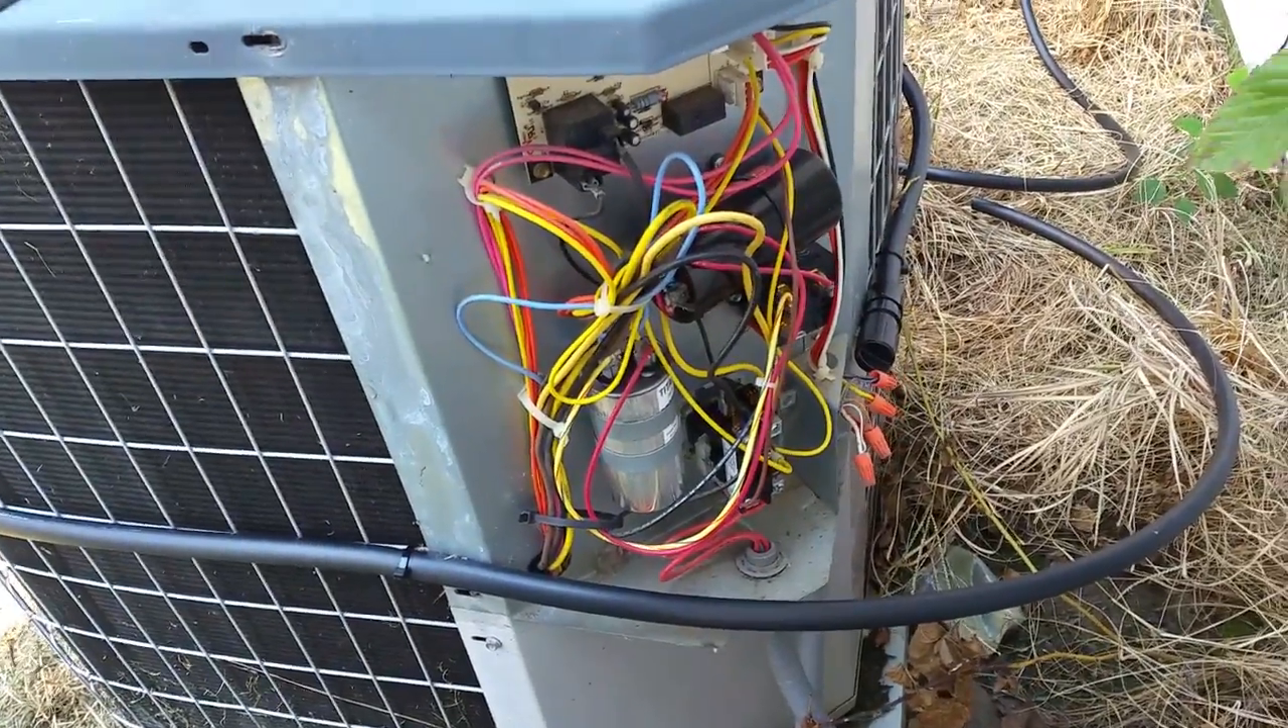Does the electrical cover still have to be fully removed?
No.